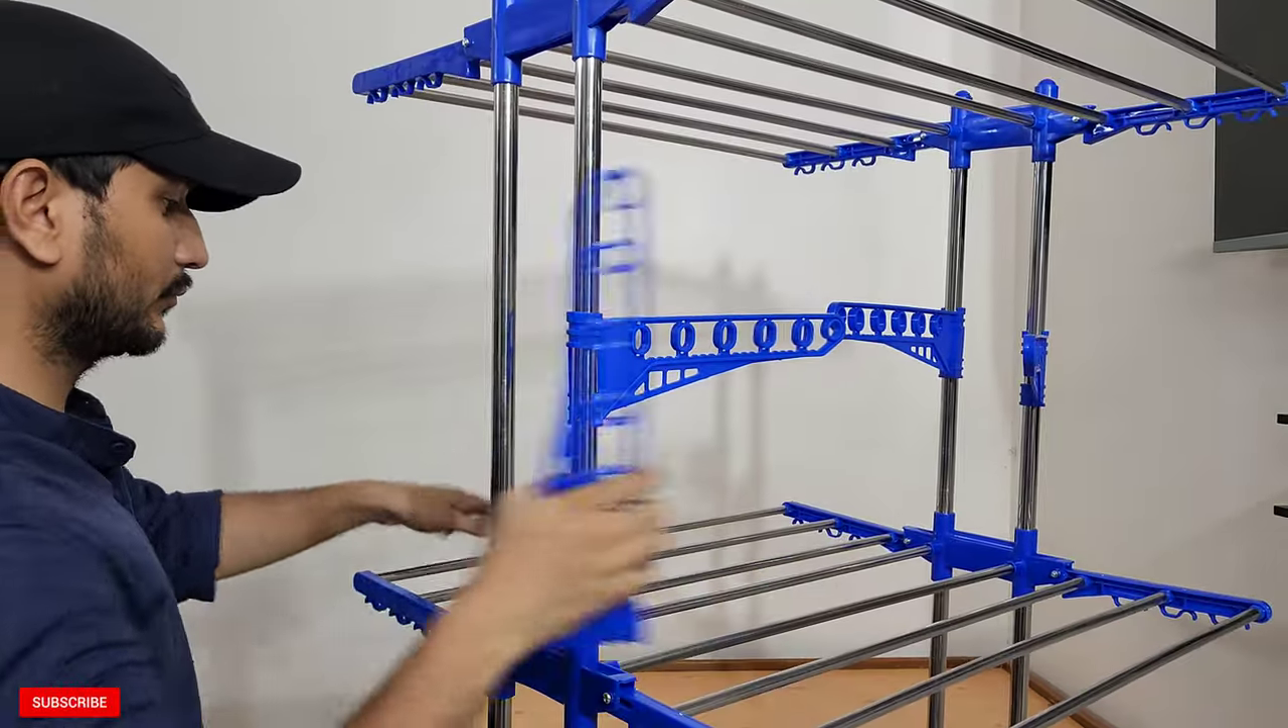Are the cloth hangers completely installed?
No.